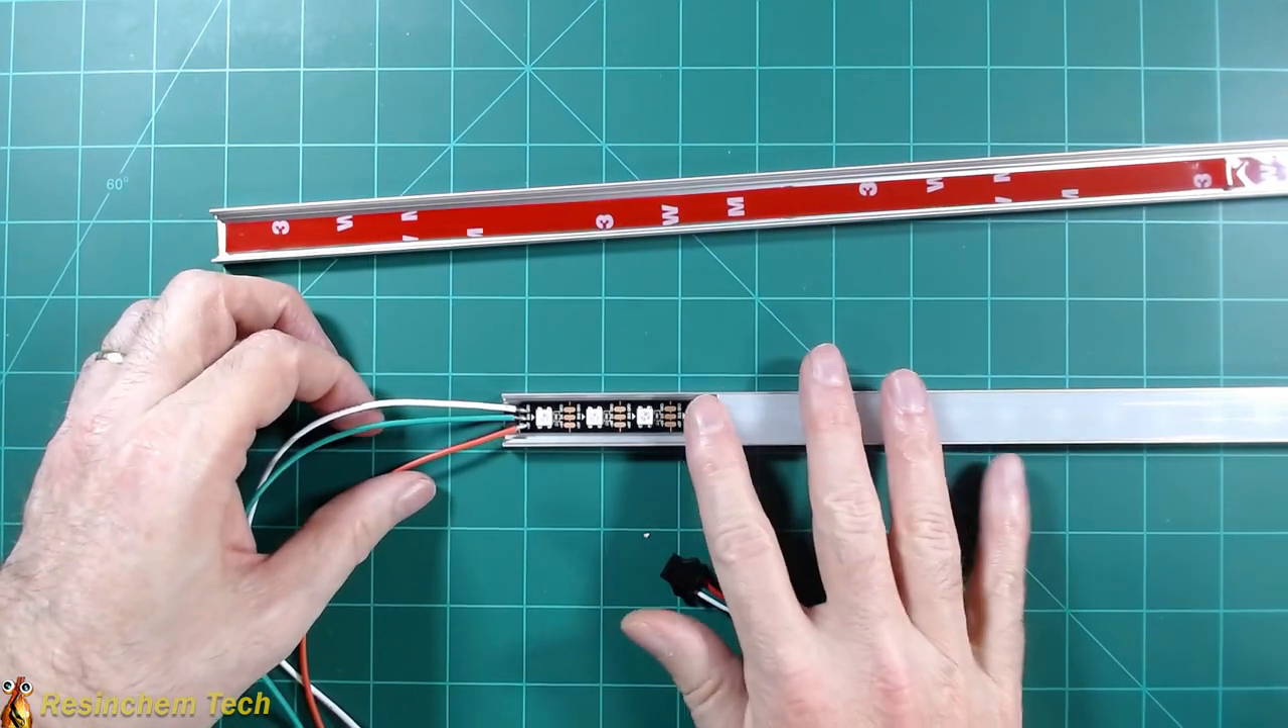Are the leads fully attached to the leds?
Yes.